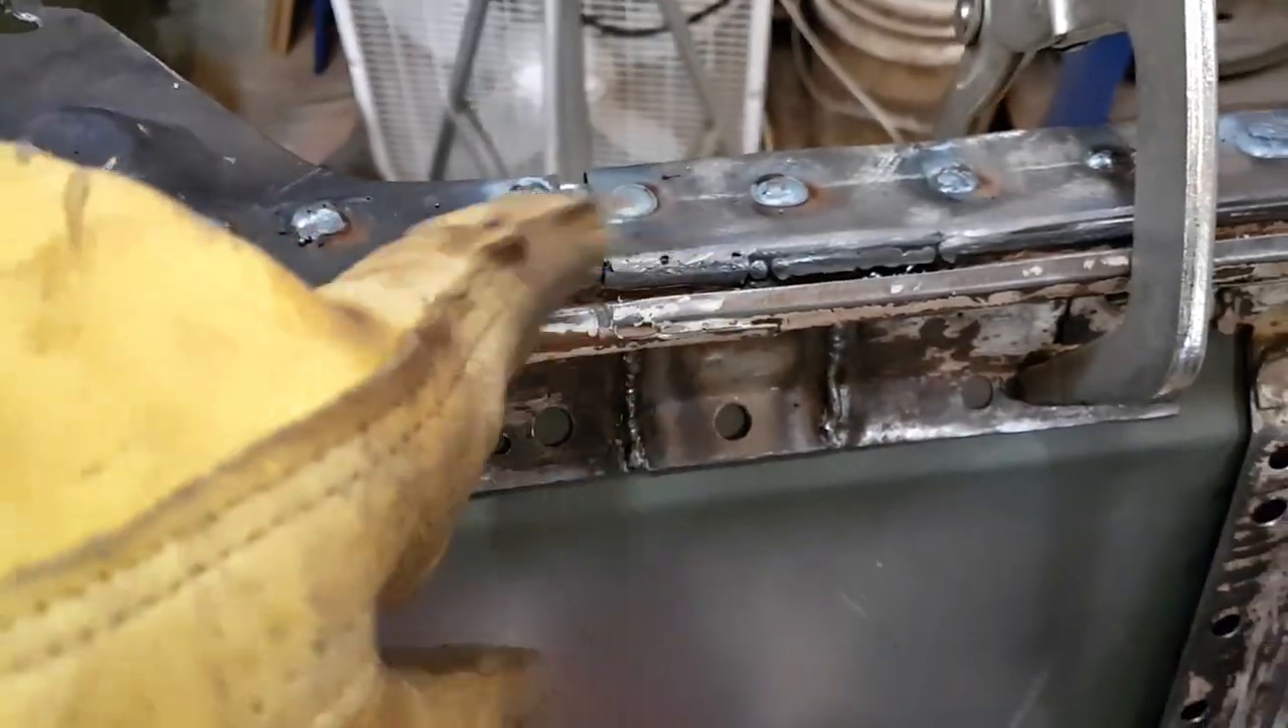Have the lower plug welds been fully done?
No.